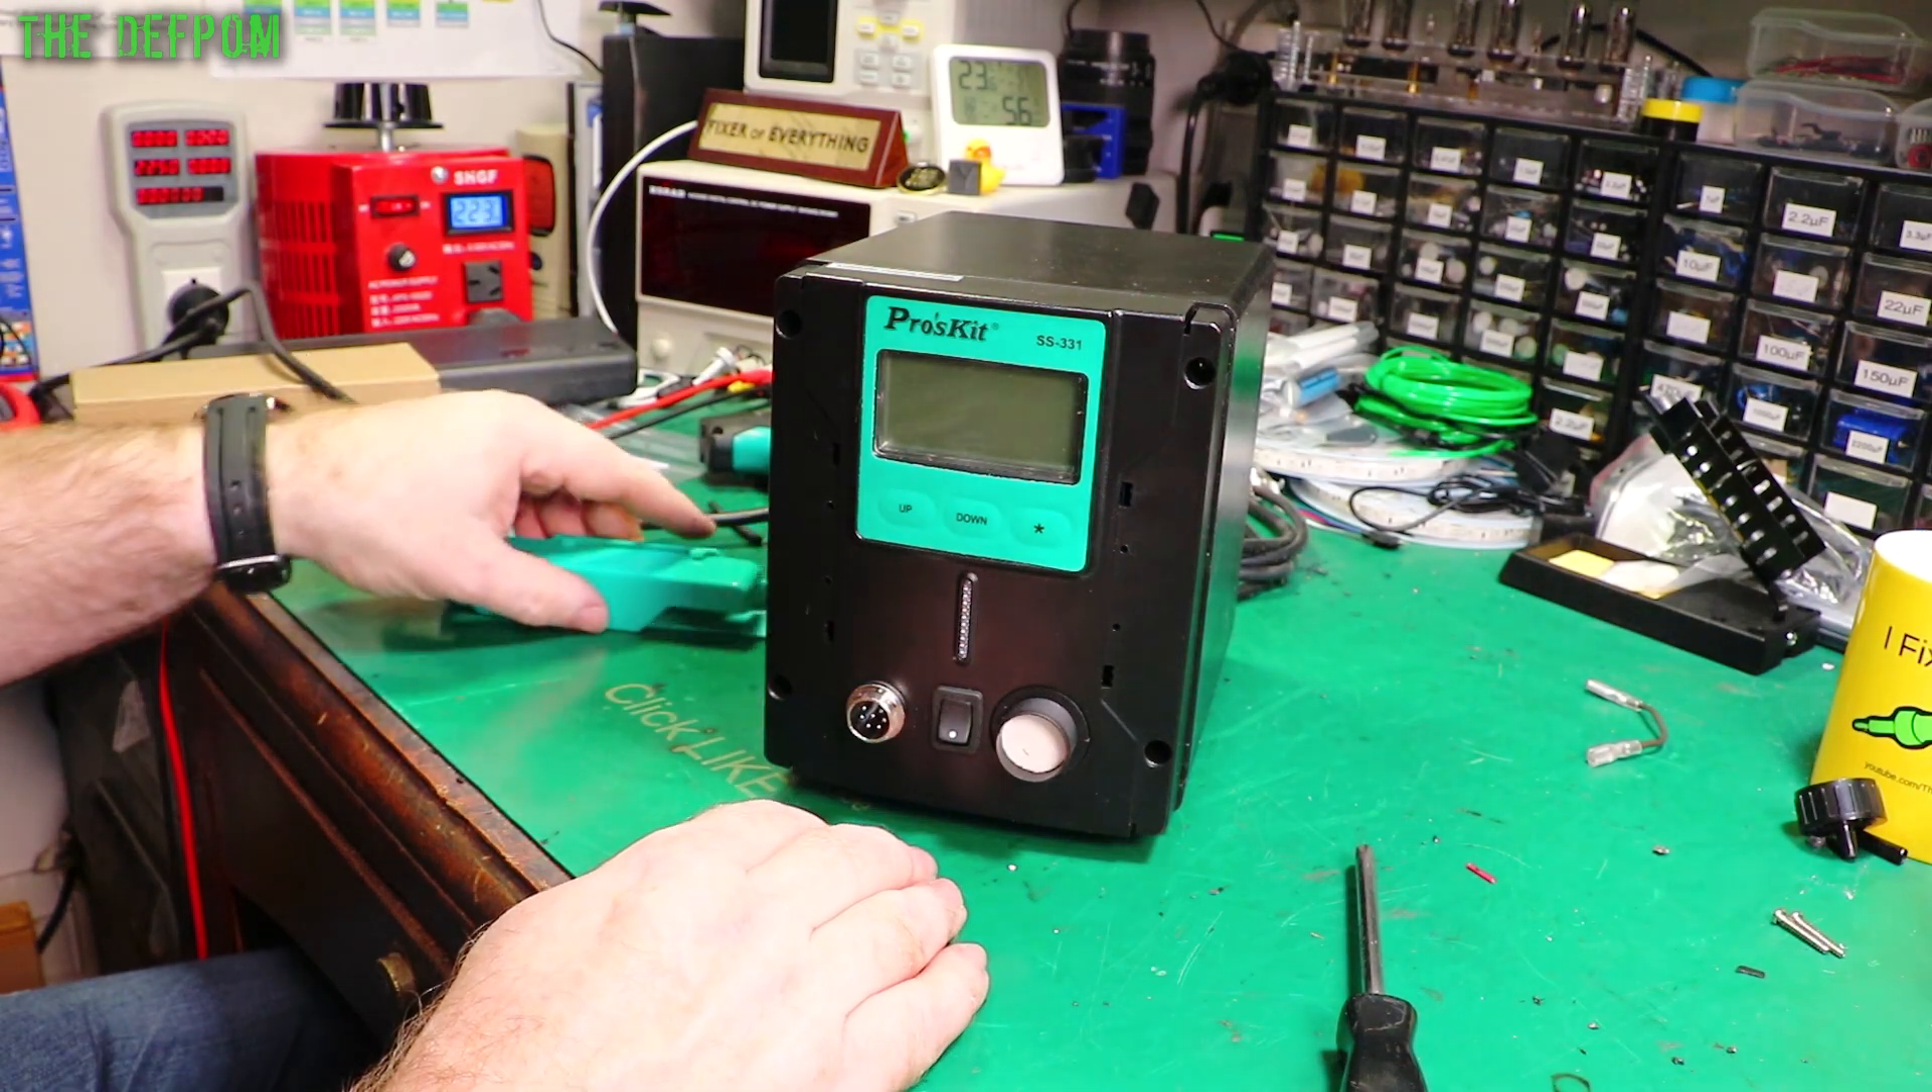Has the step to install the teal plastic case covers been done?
No.